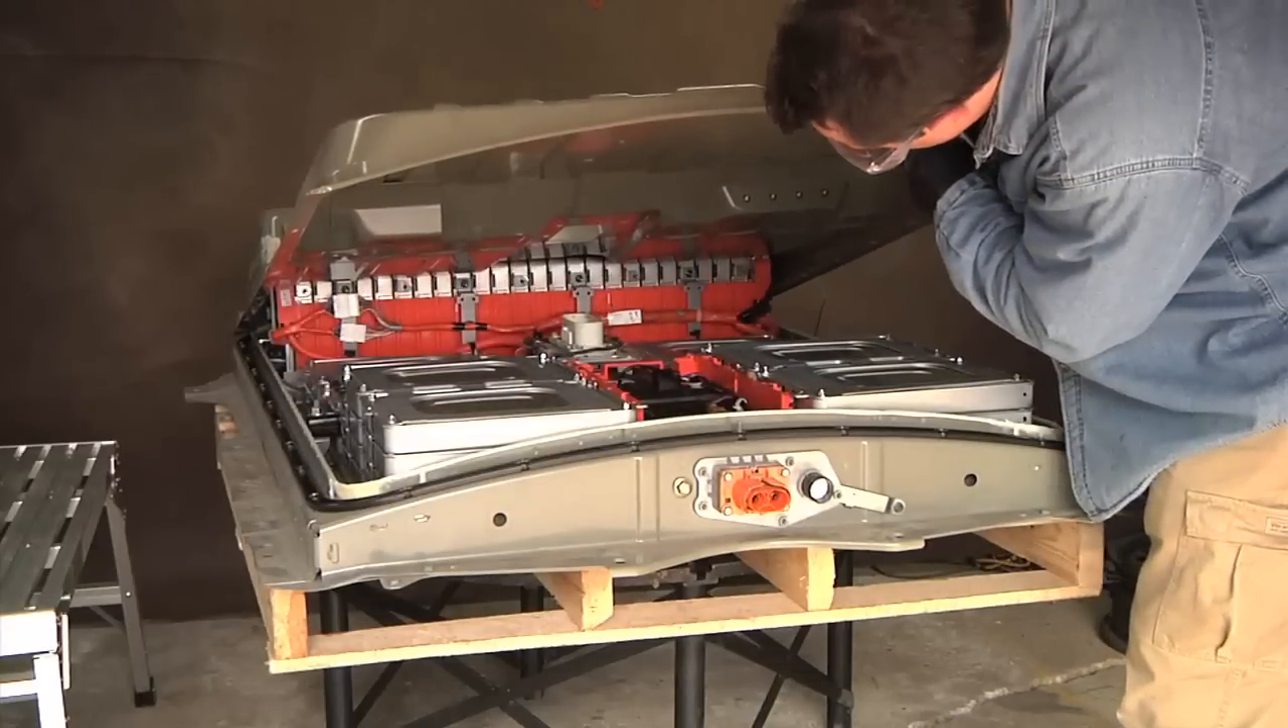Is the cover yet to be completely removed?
Yes.